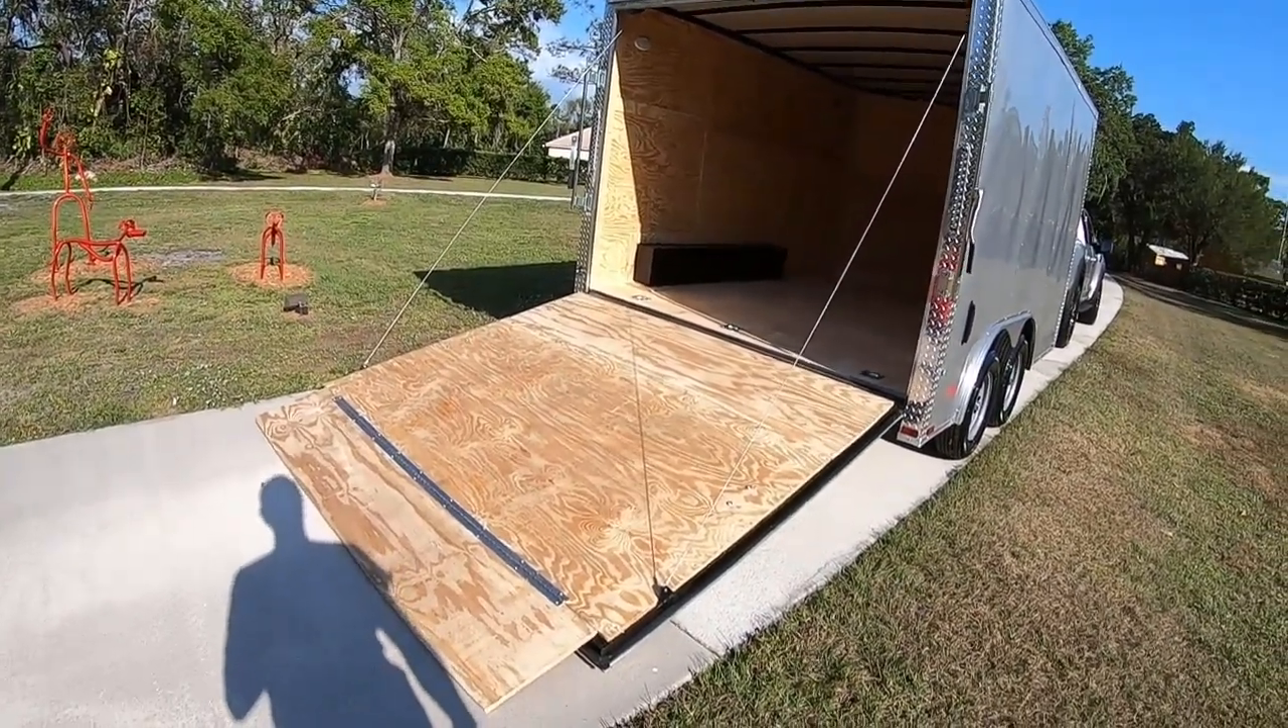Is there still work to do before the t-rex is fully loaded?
Yes.